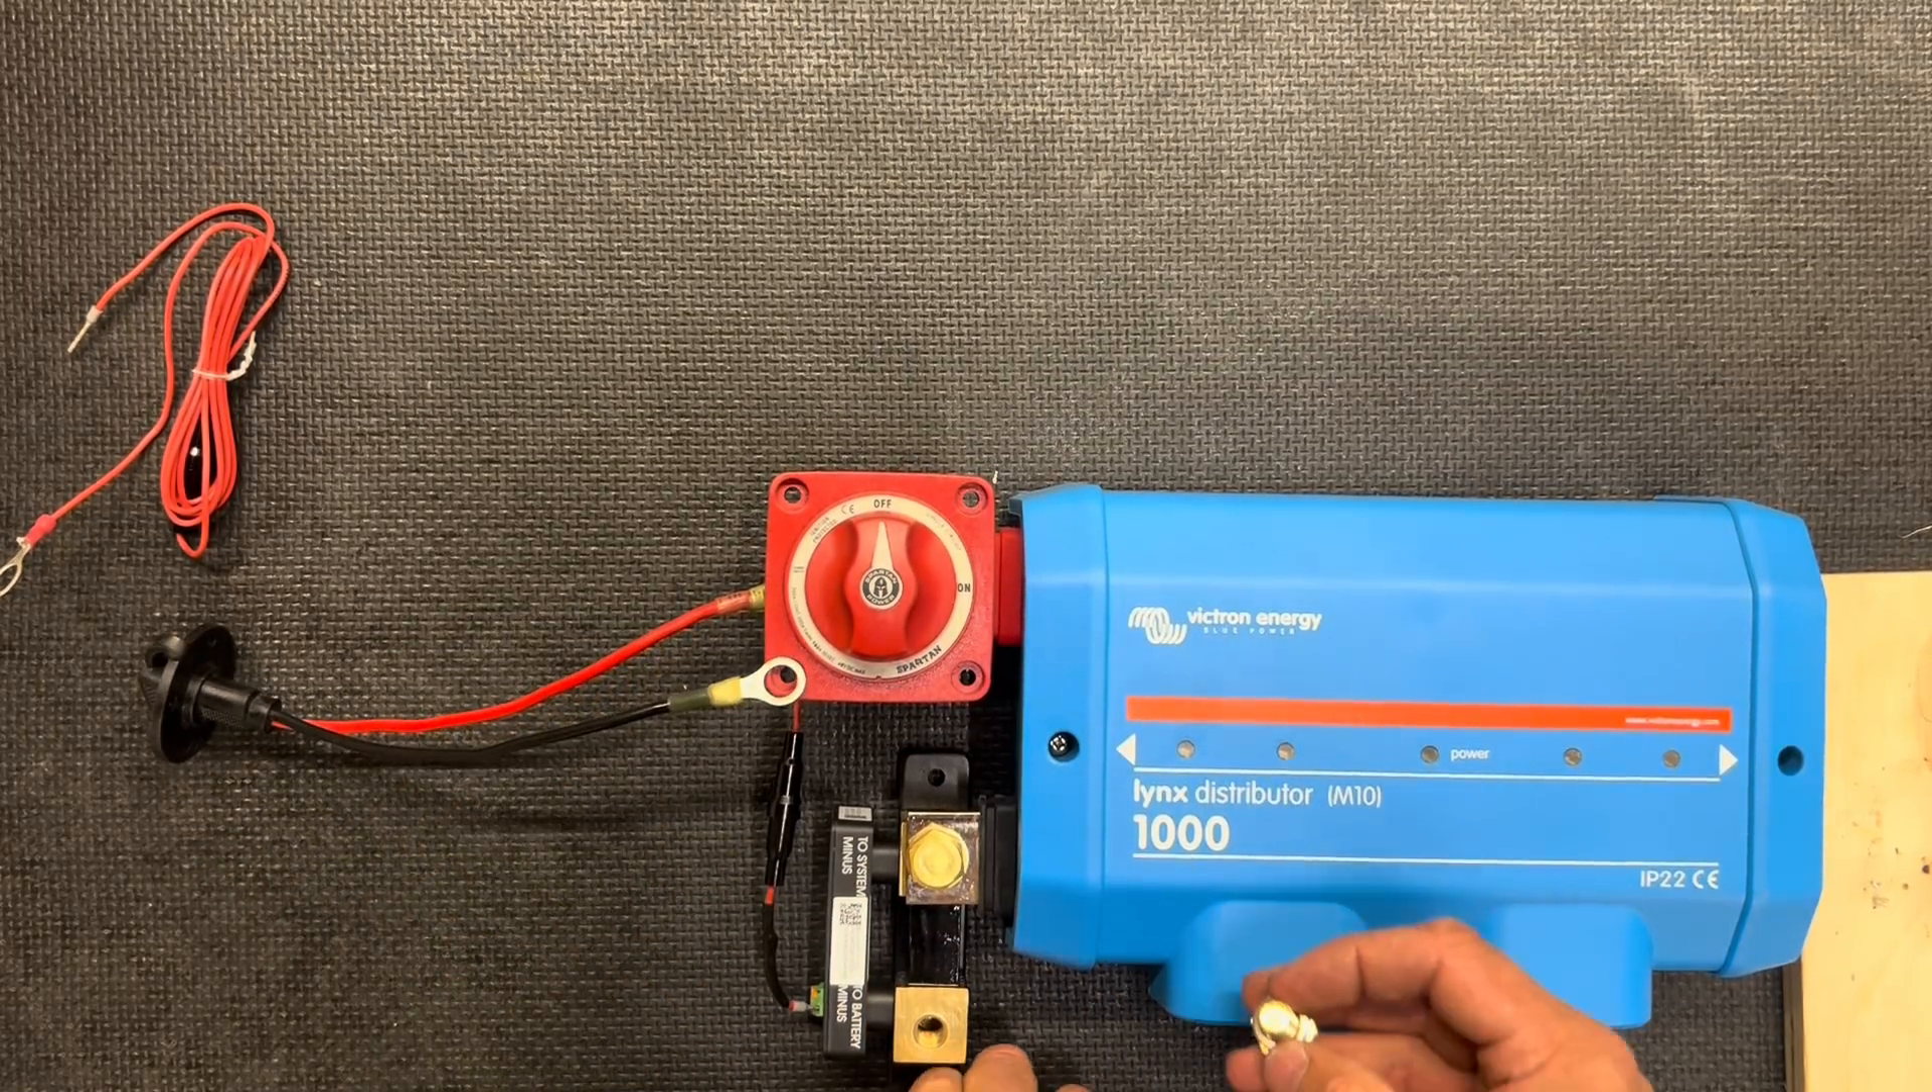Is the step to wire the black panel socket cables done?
No.